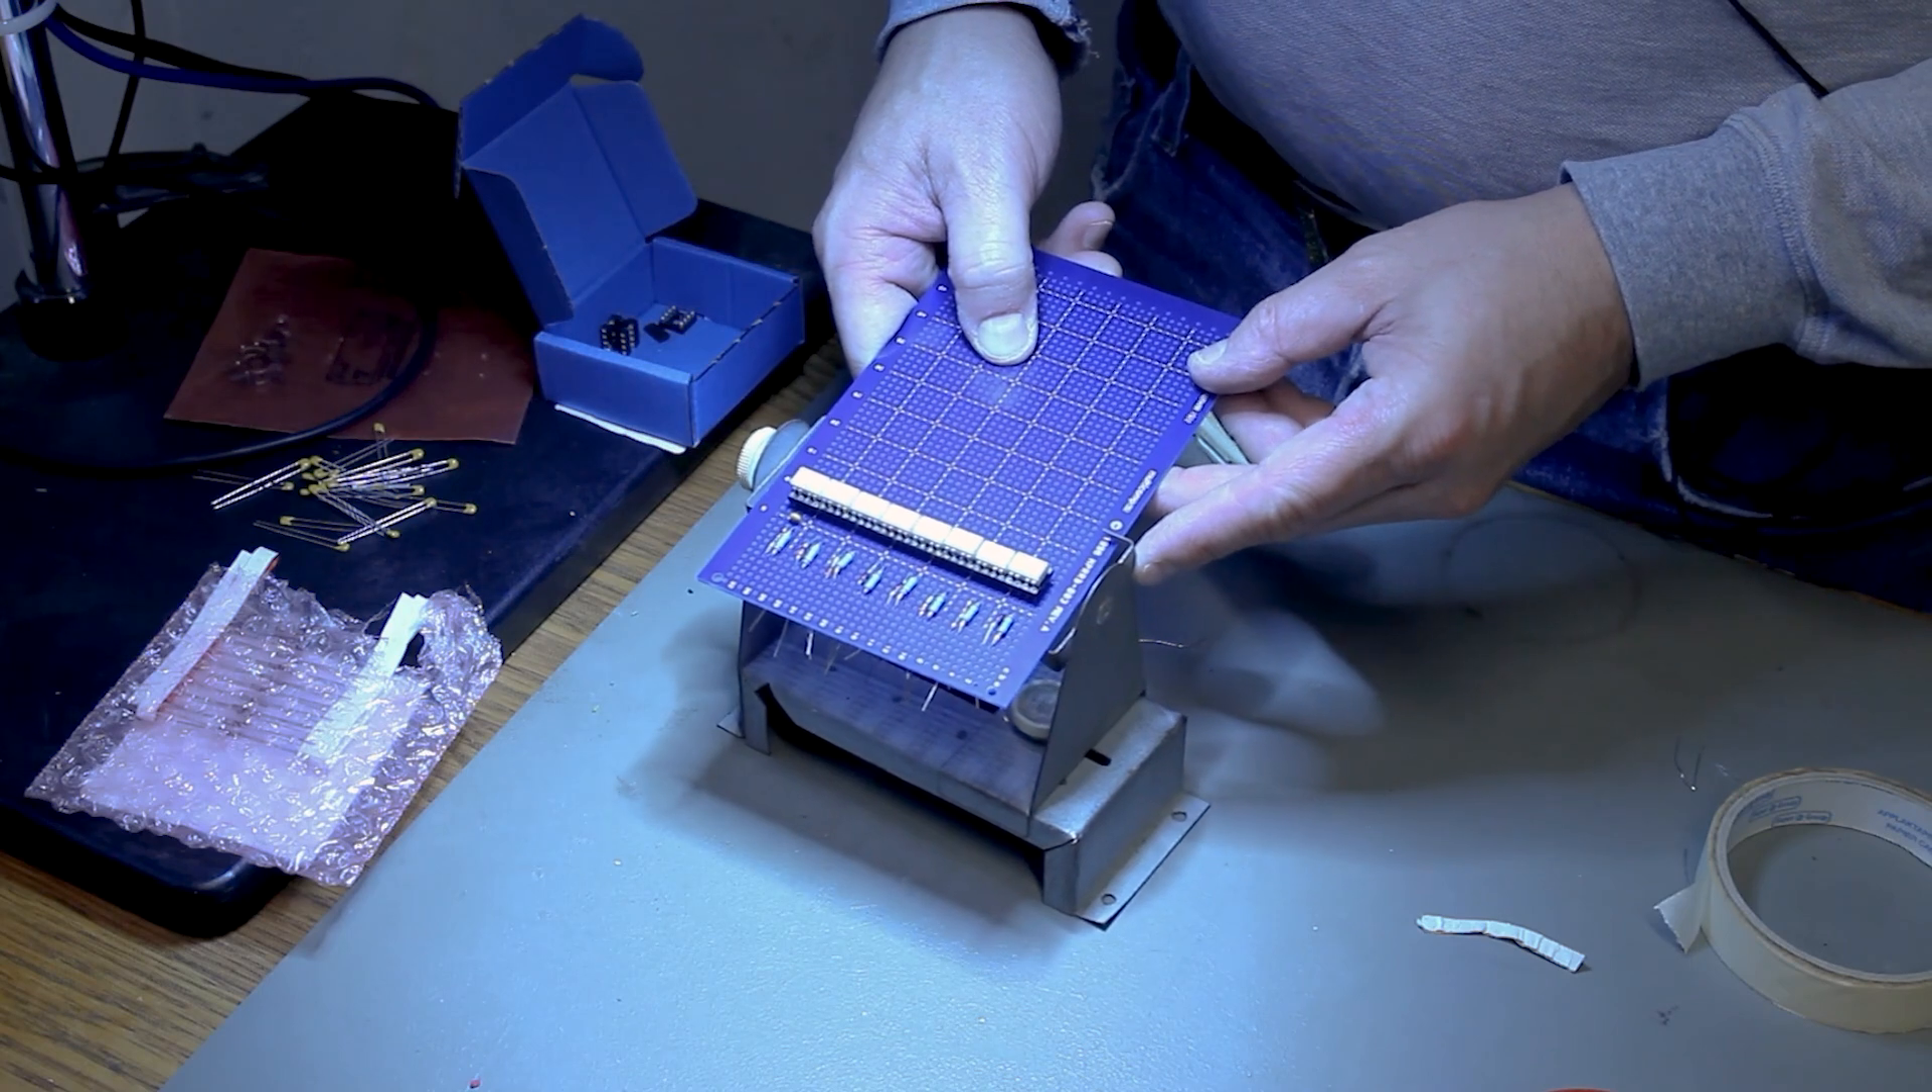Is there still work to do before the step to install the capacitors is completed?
Yes.